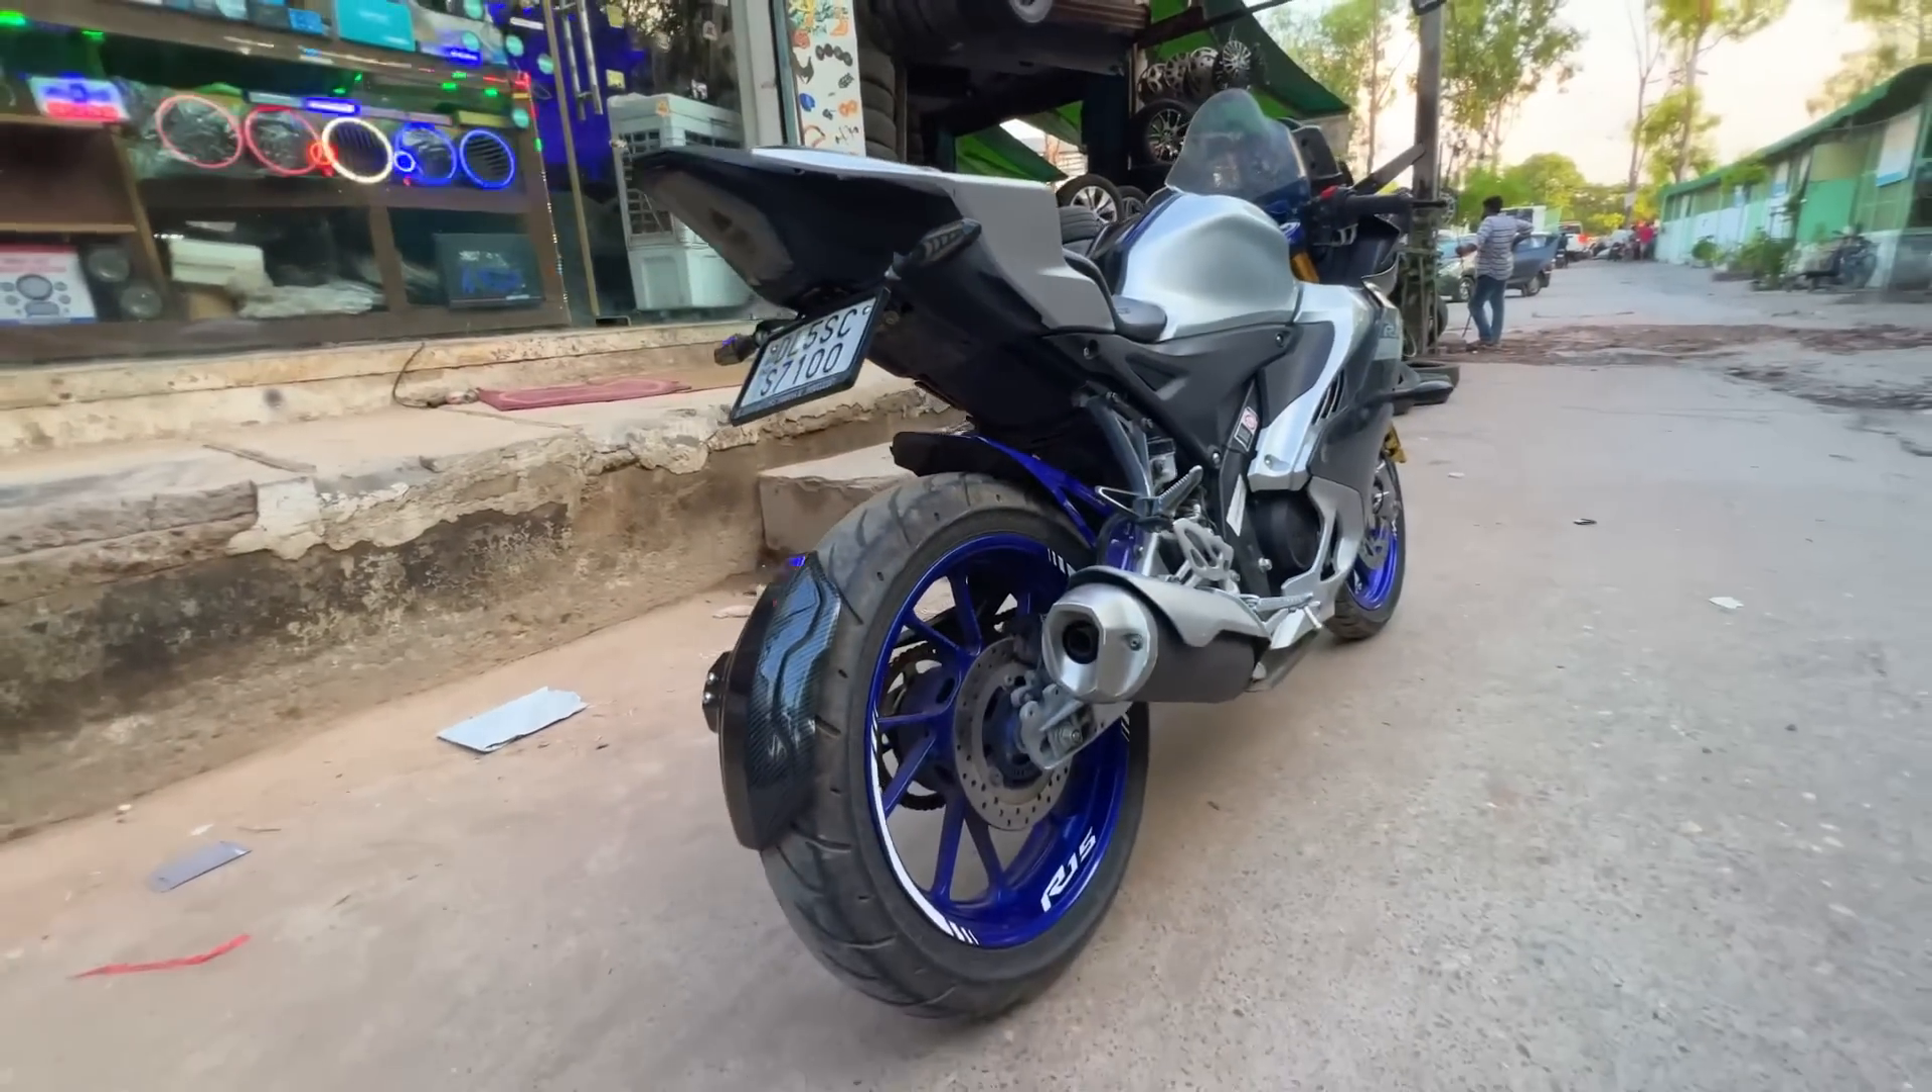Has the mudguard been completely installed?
Yes.